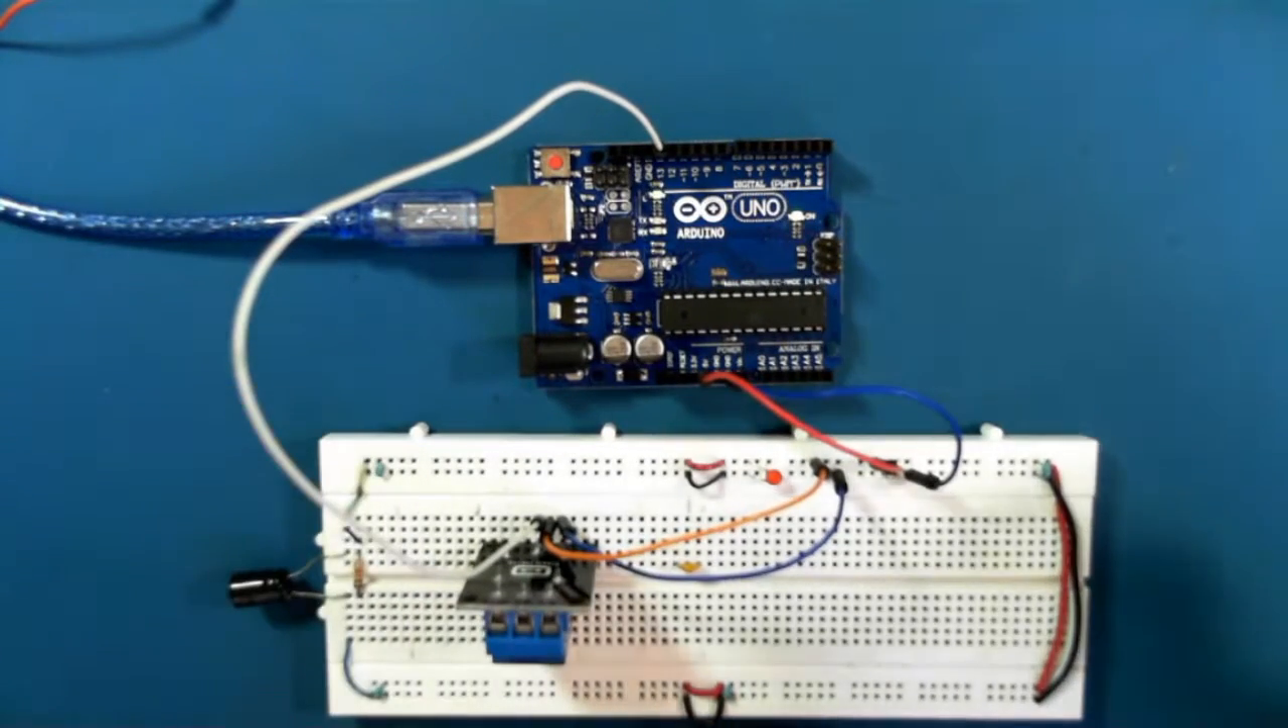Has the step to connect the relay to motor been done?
No.